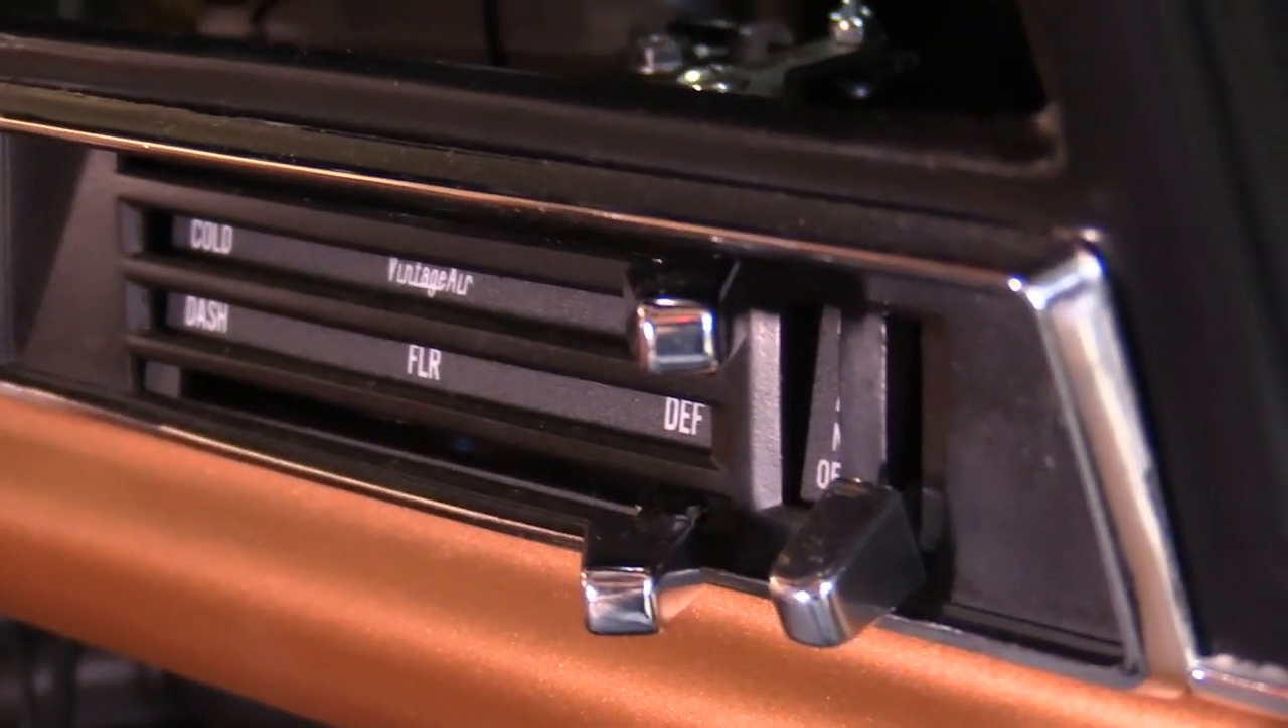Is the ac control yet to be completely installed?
No.